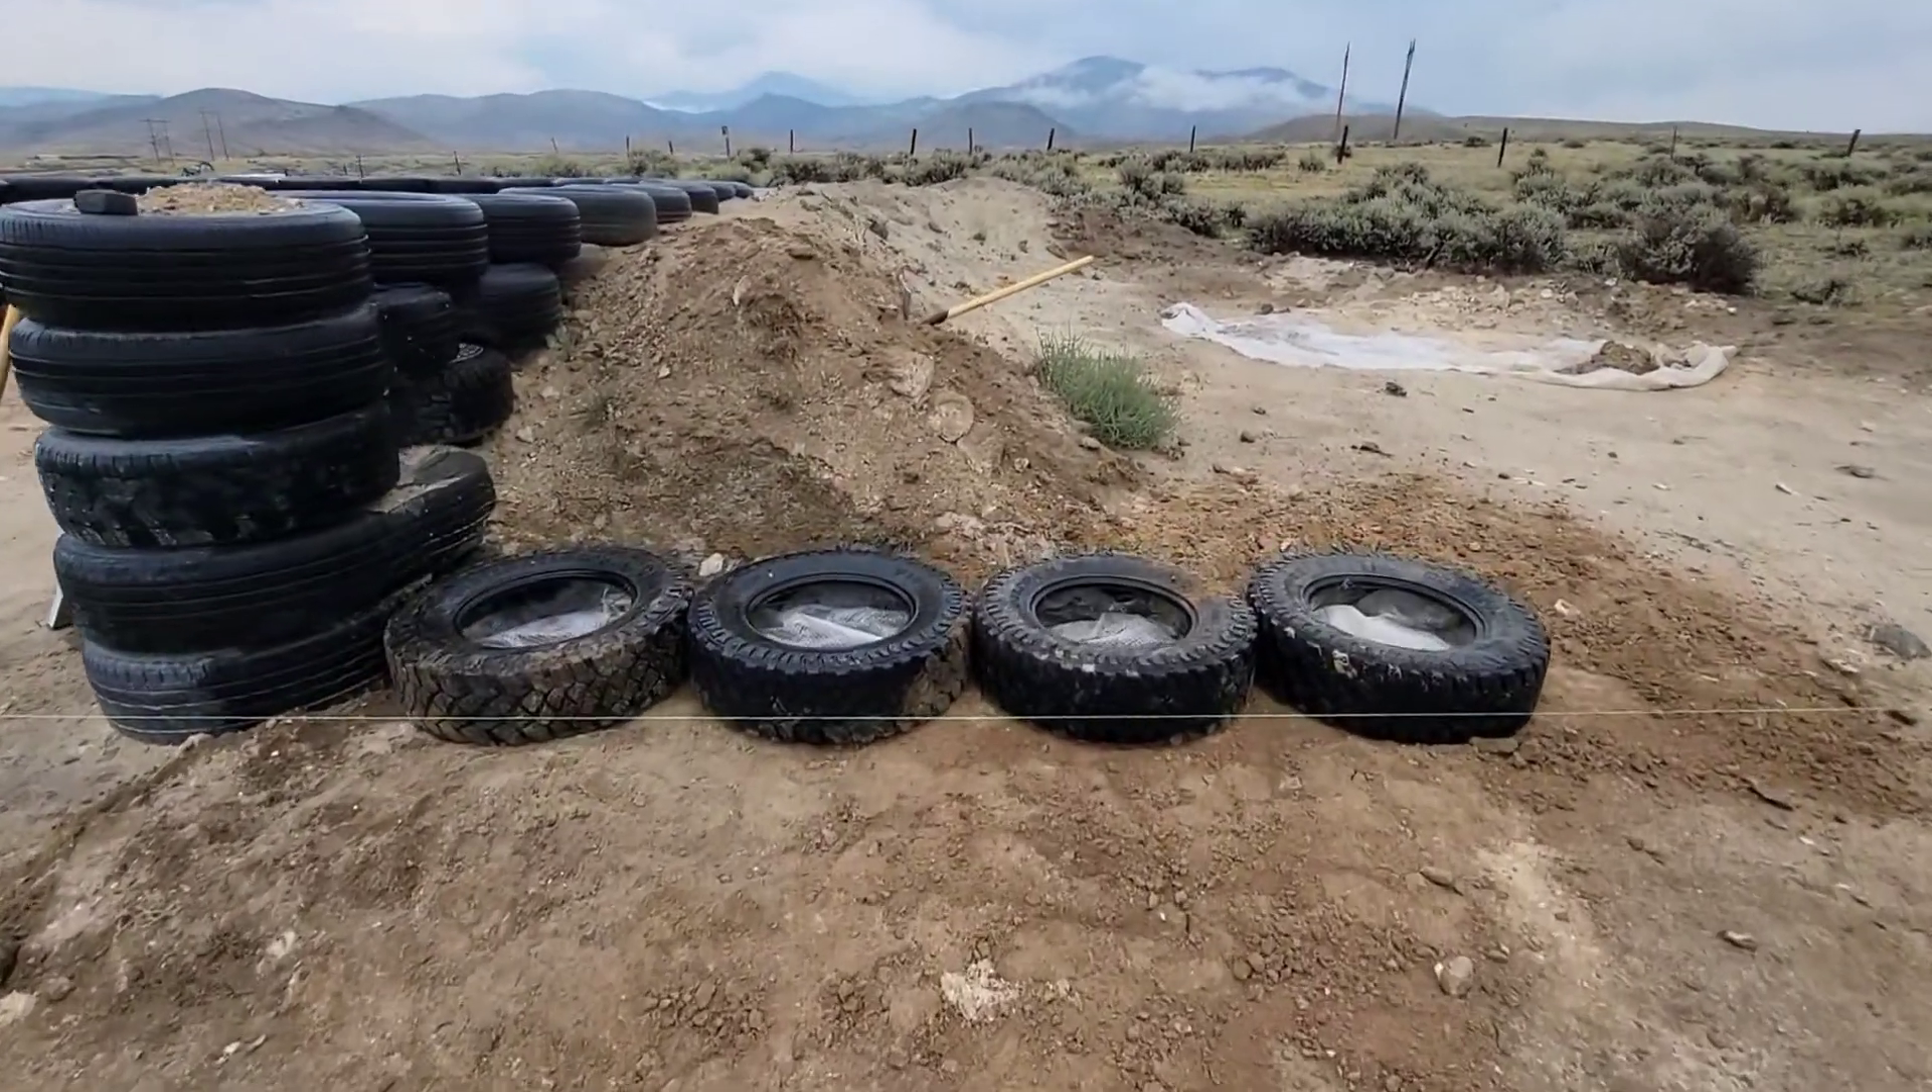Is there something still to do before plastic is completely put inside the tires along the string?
No.